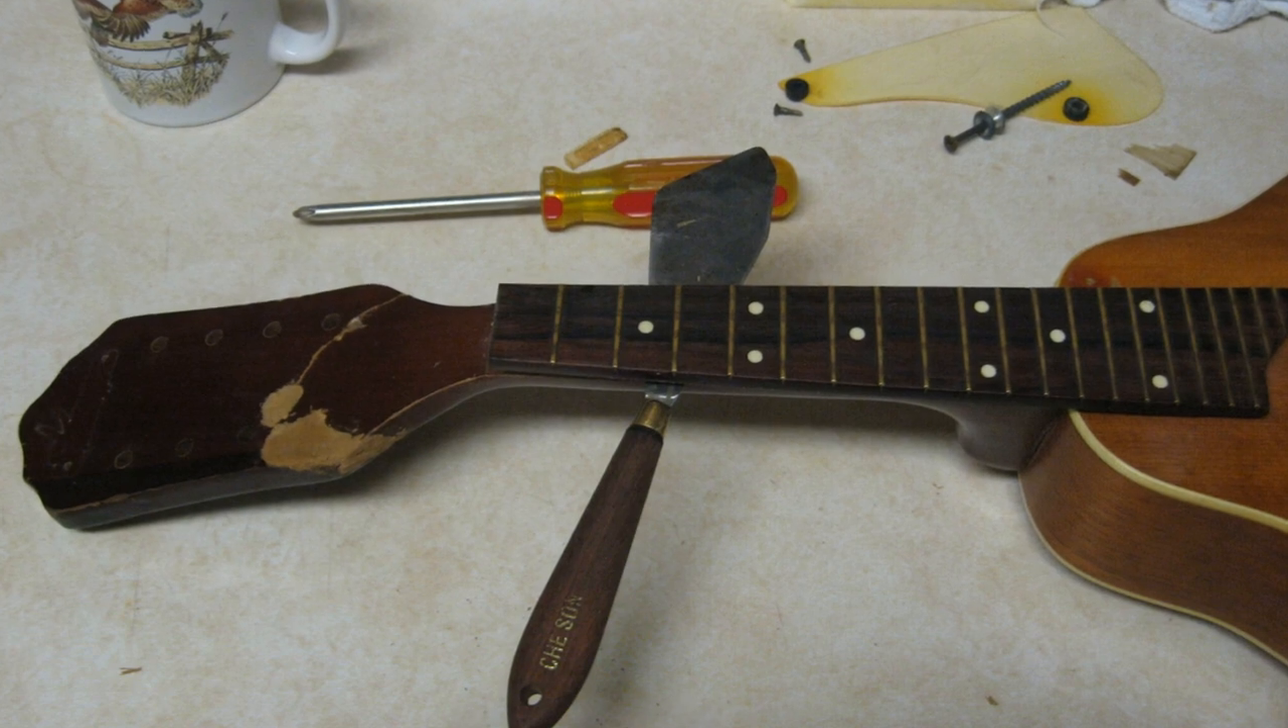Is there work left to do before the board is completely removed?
Yes.